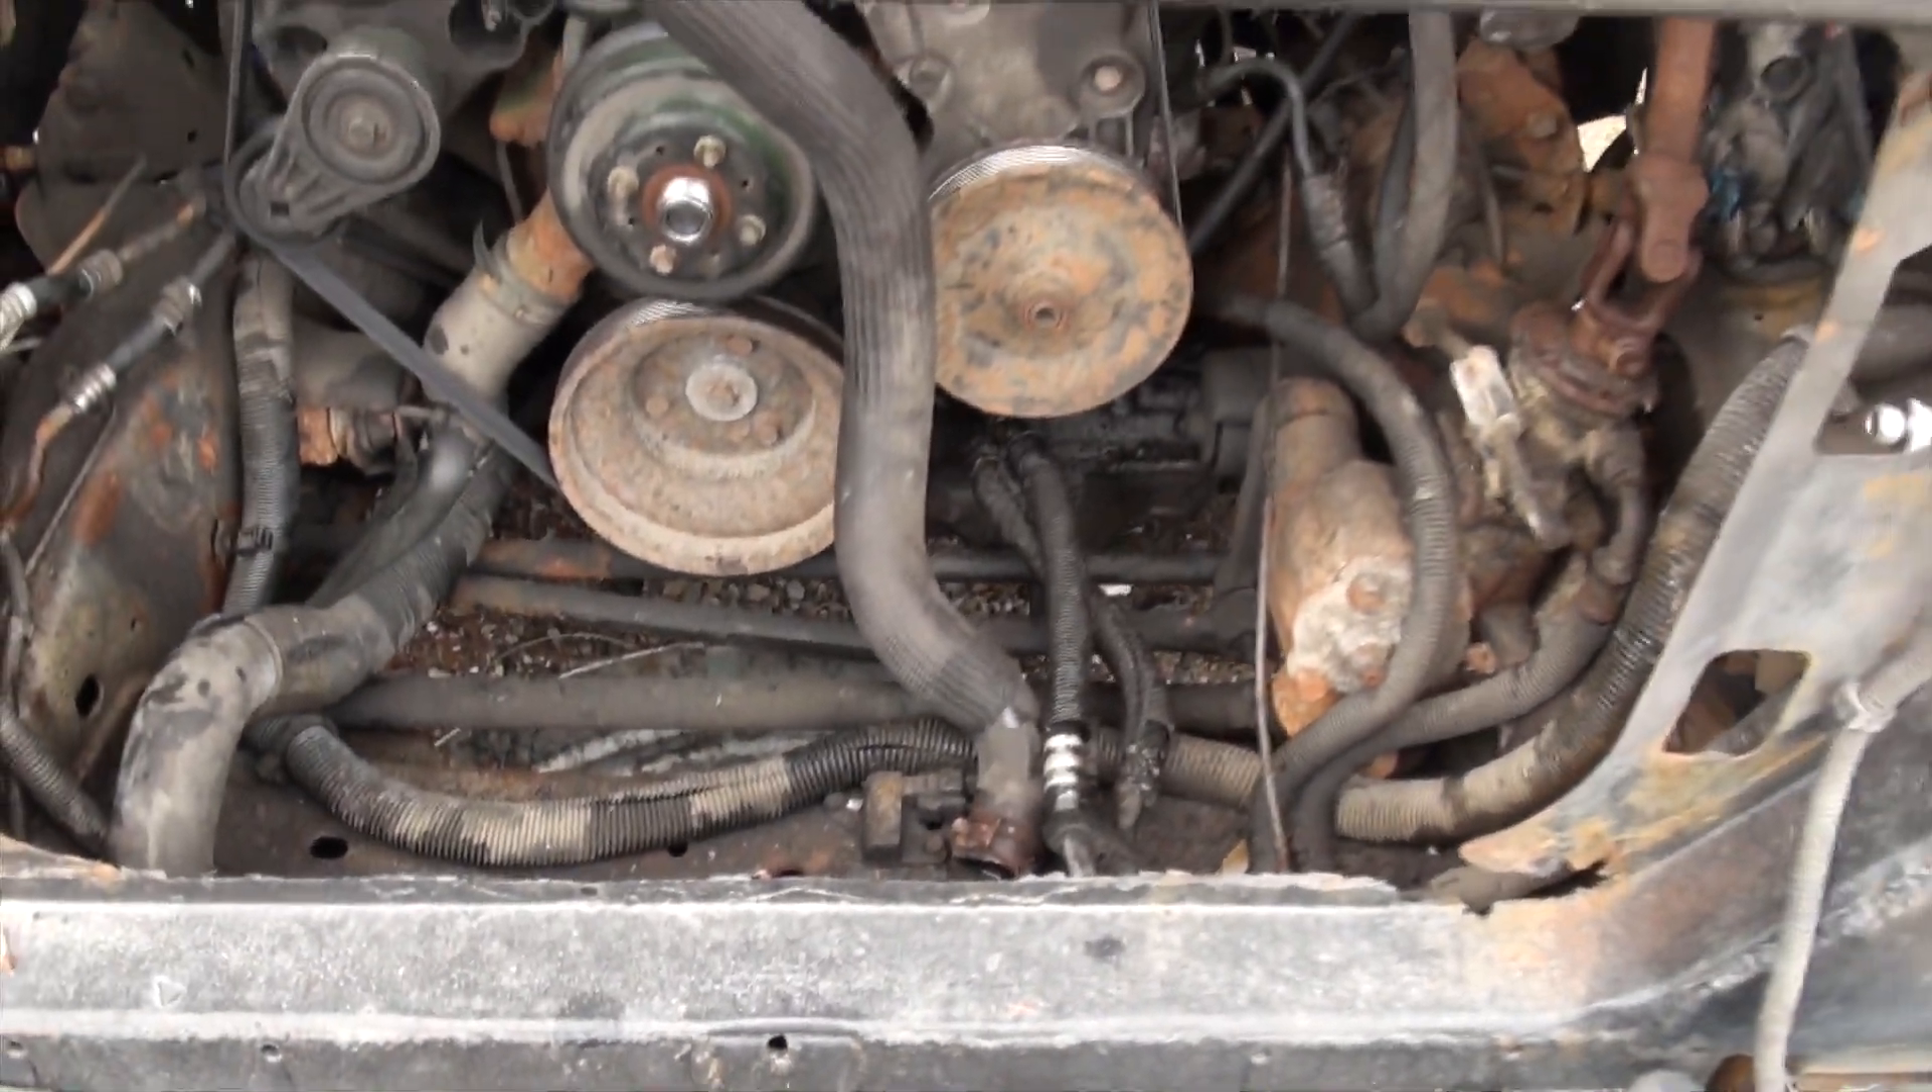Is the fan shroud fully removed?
Yes.